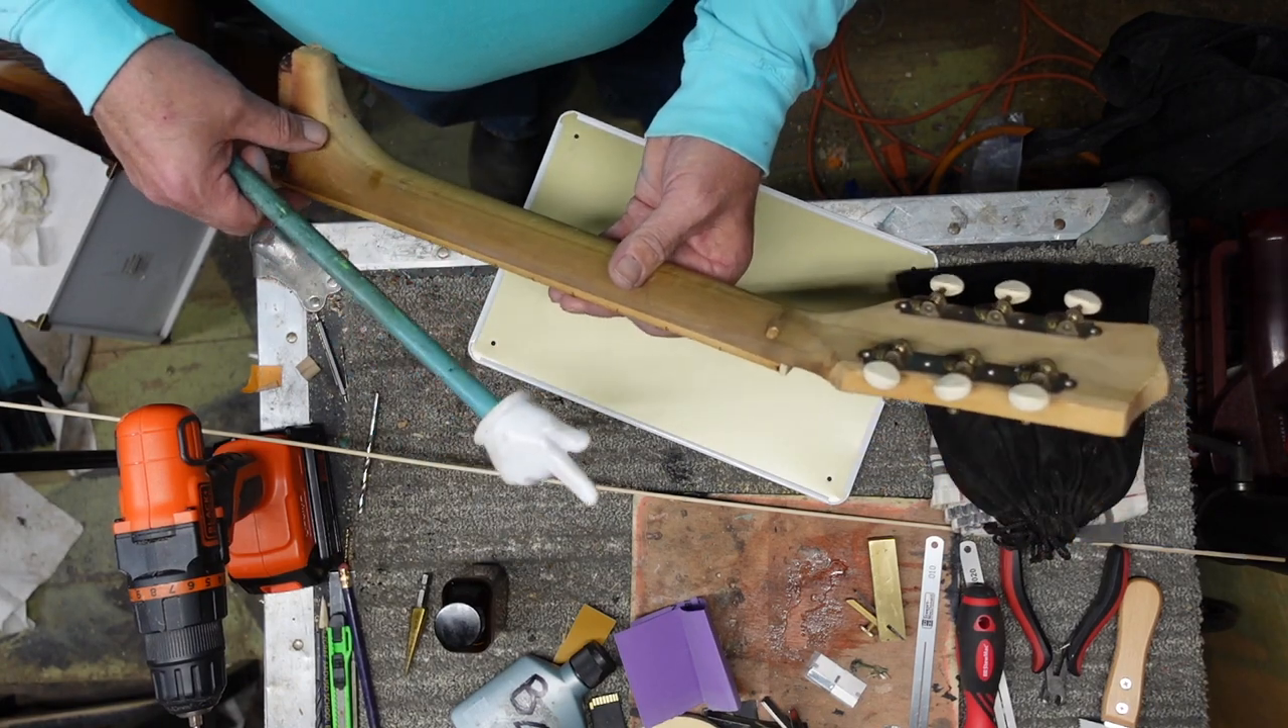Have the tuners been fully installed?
Yes.